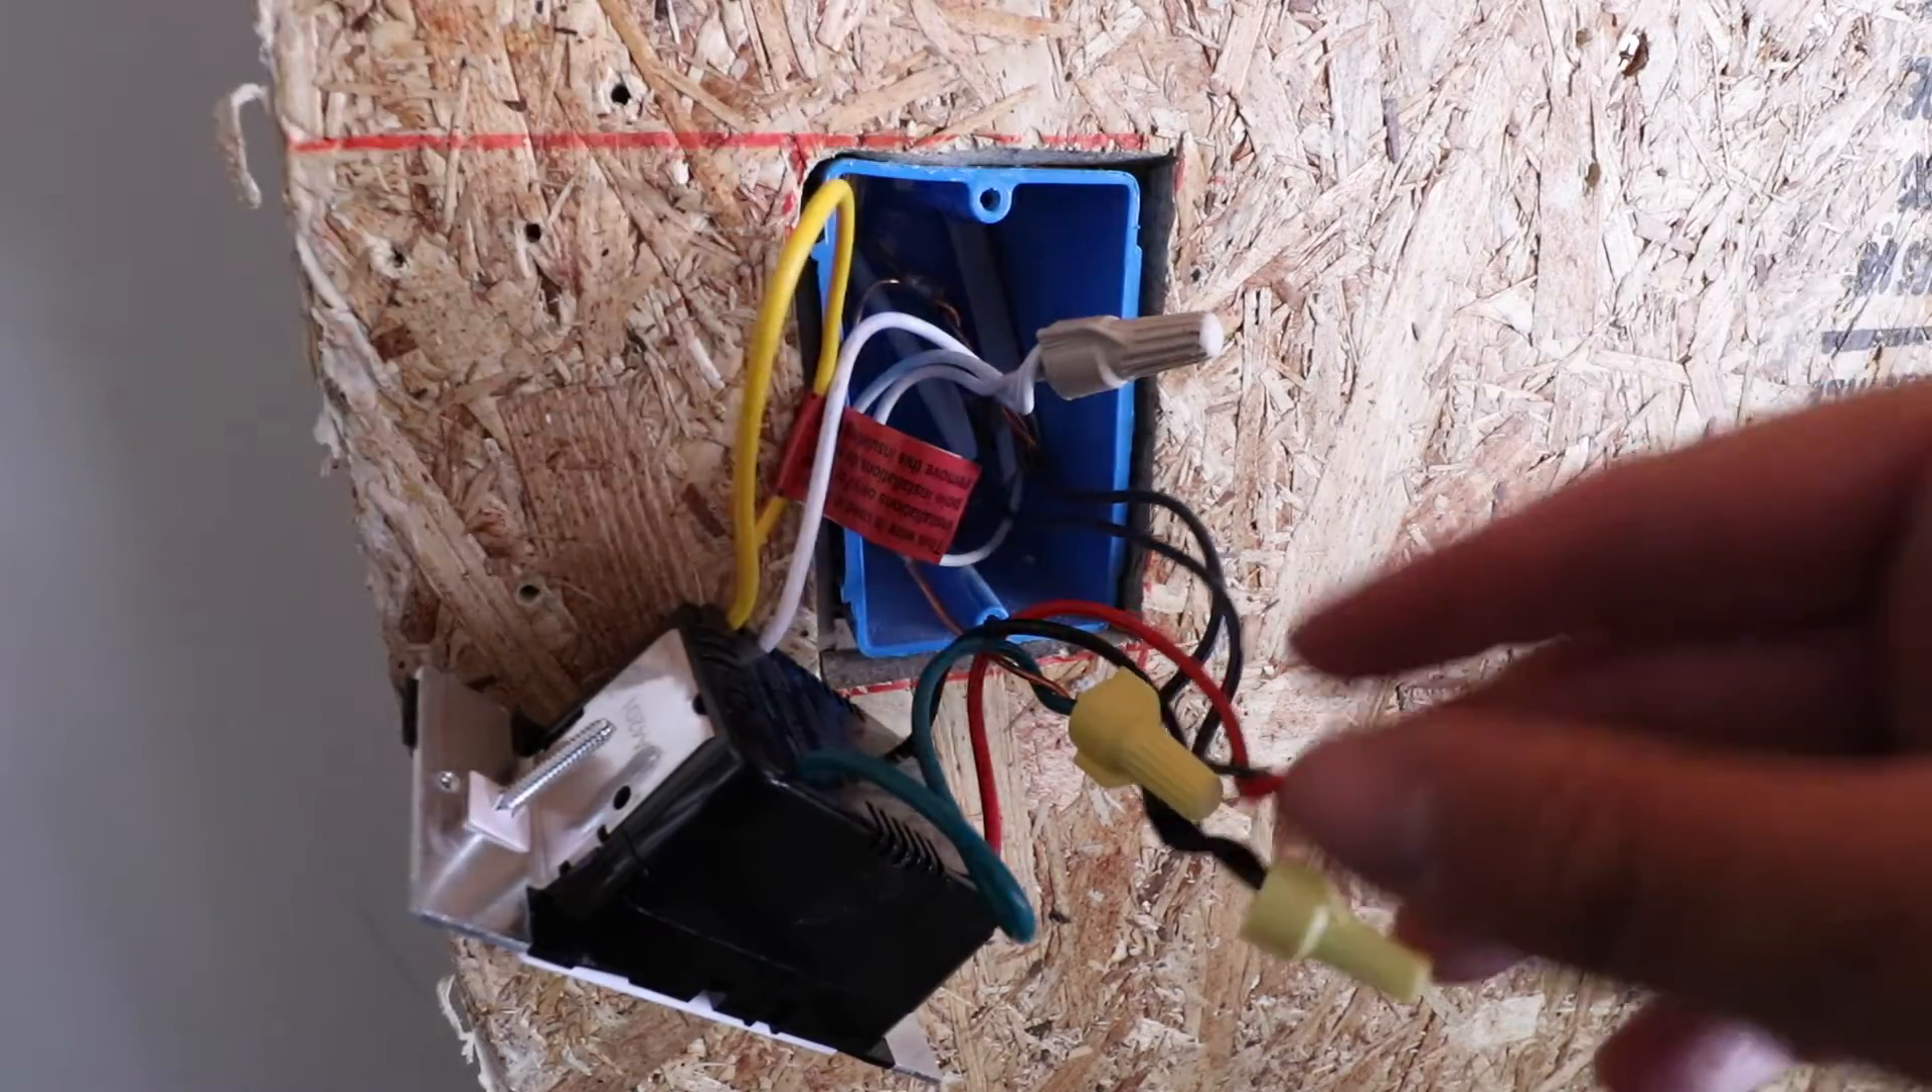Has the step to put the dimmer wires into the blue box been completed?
No.